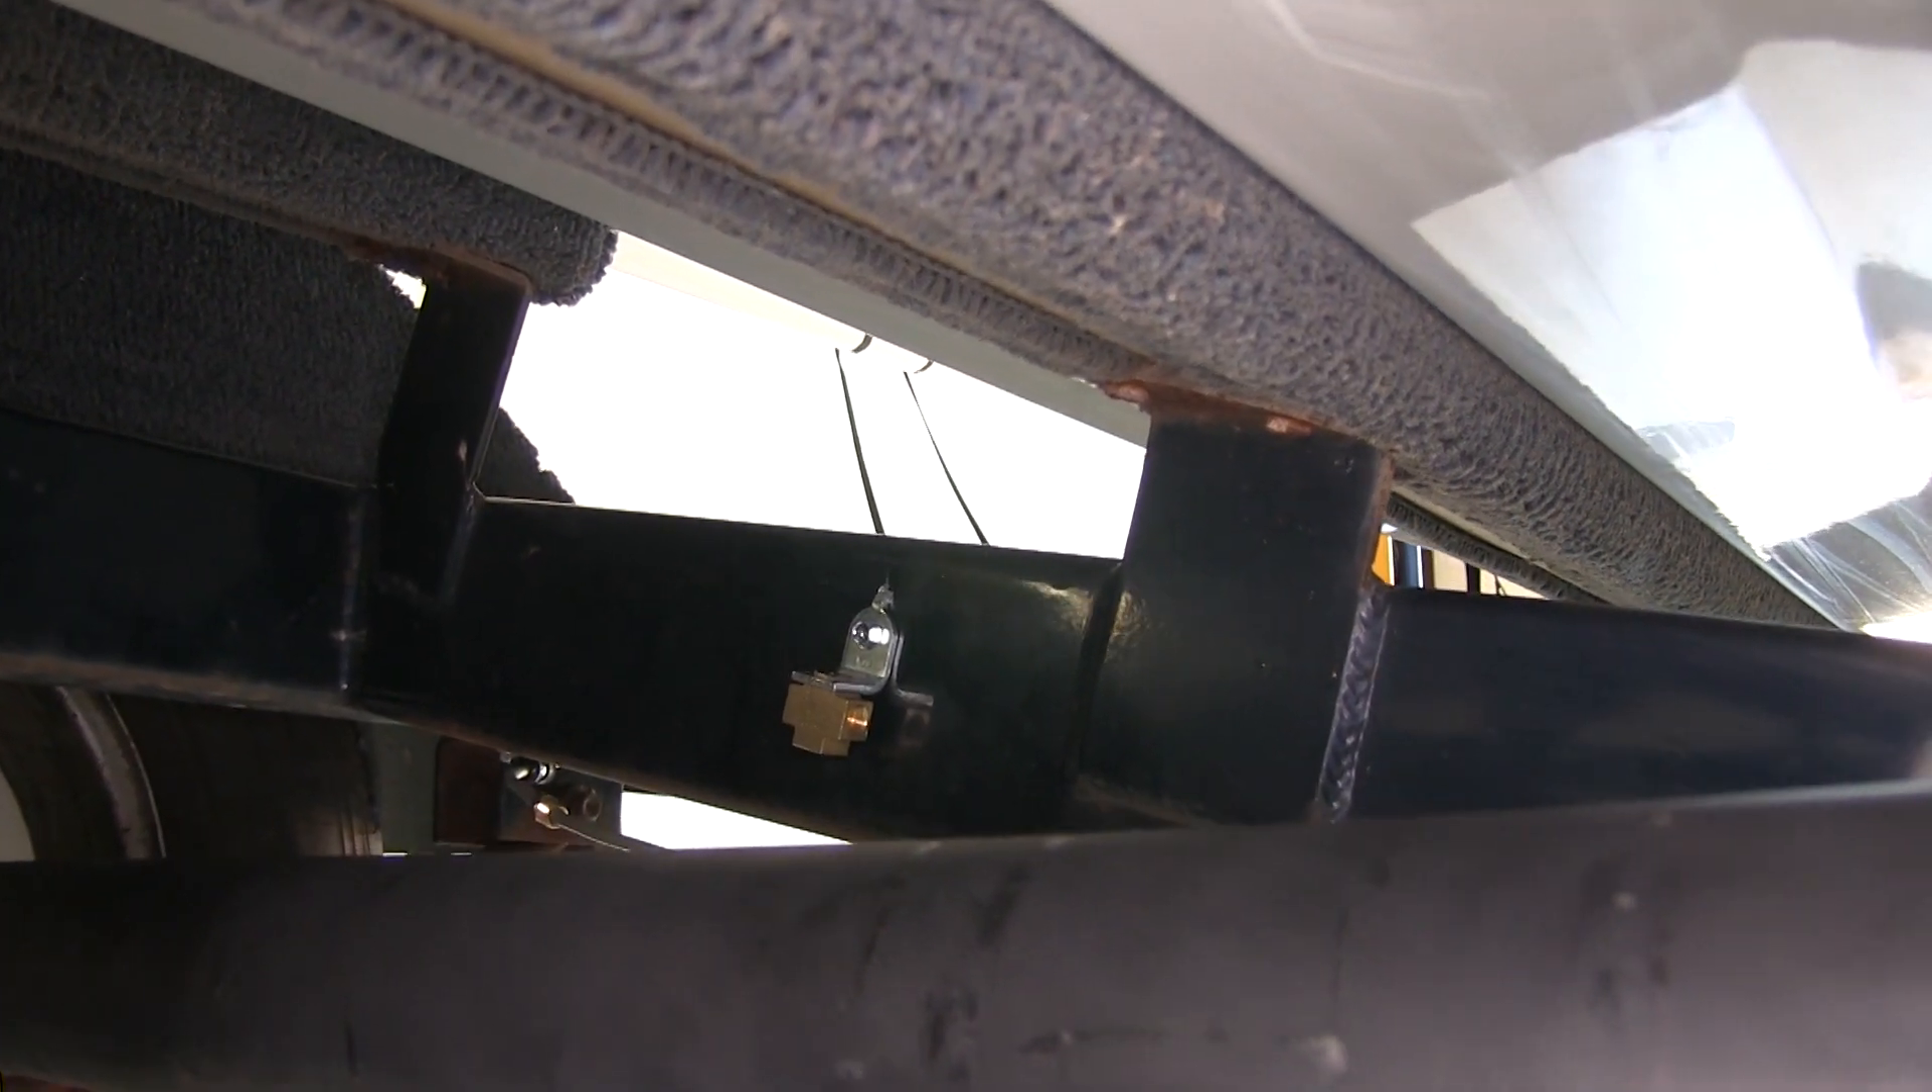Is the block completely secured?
Yes.